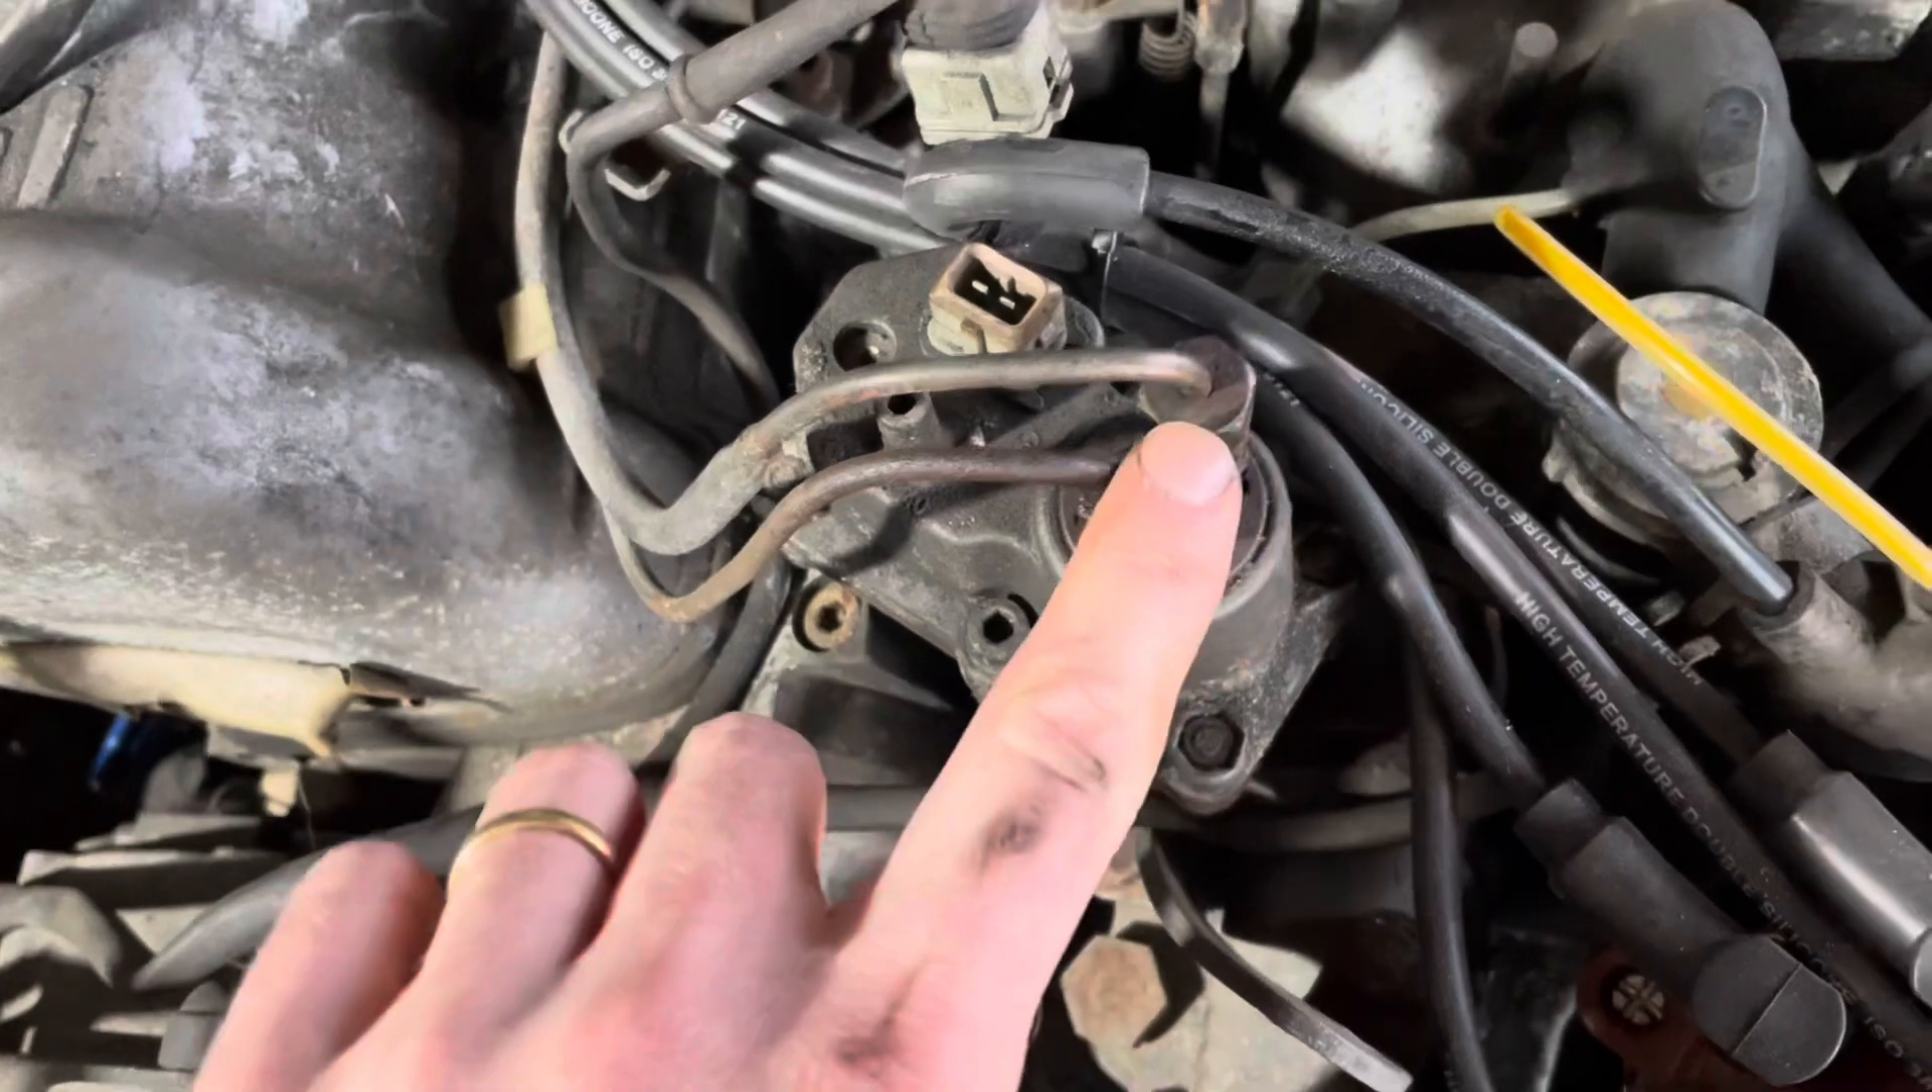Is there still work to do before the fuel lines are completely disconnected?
Yes.